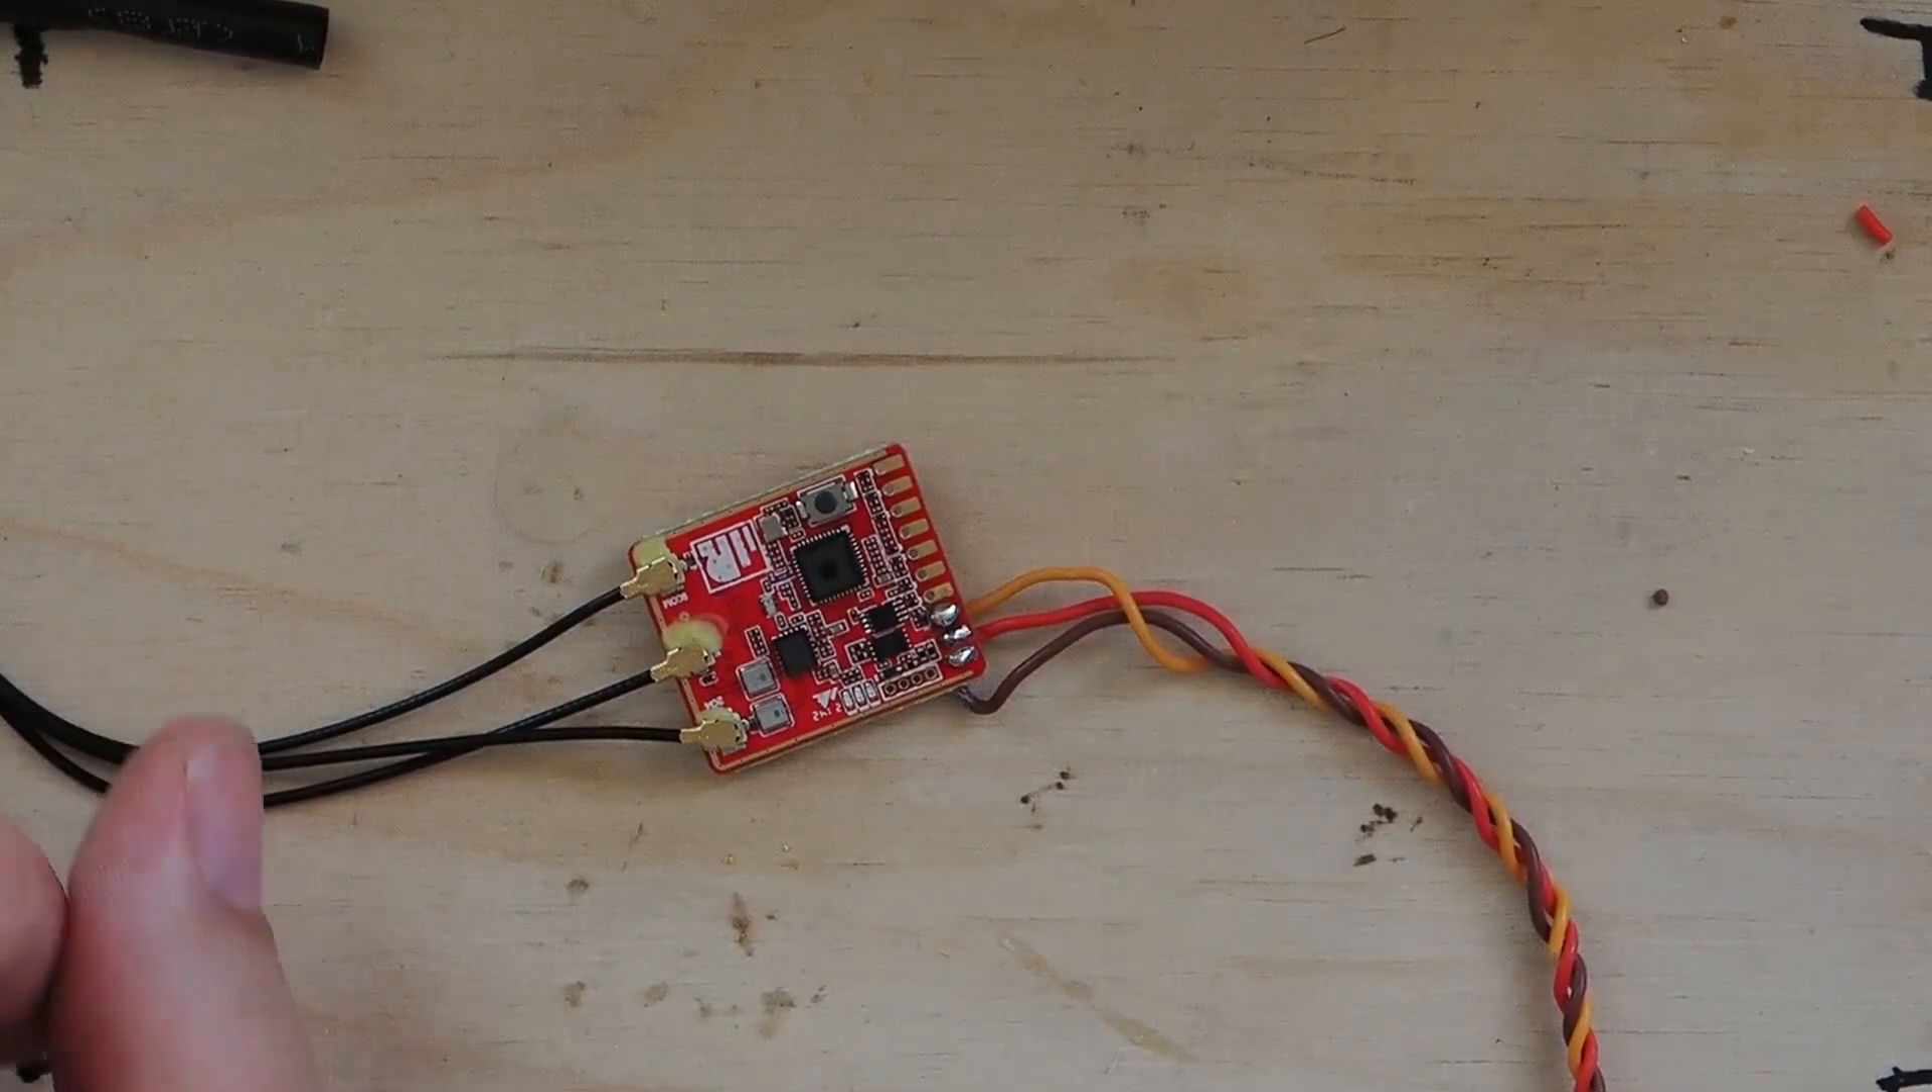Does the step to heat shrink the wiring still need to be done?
Yes.